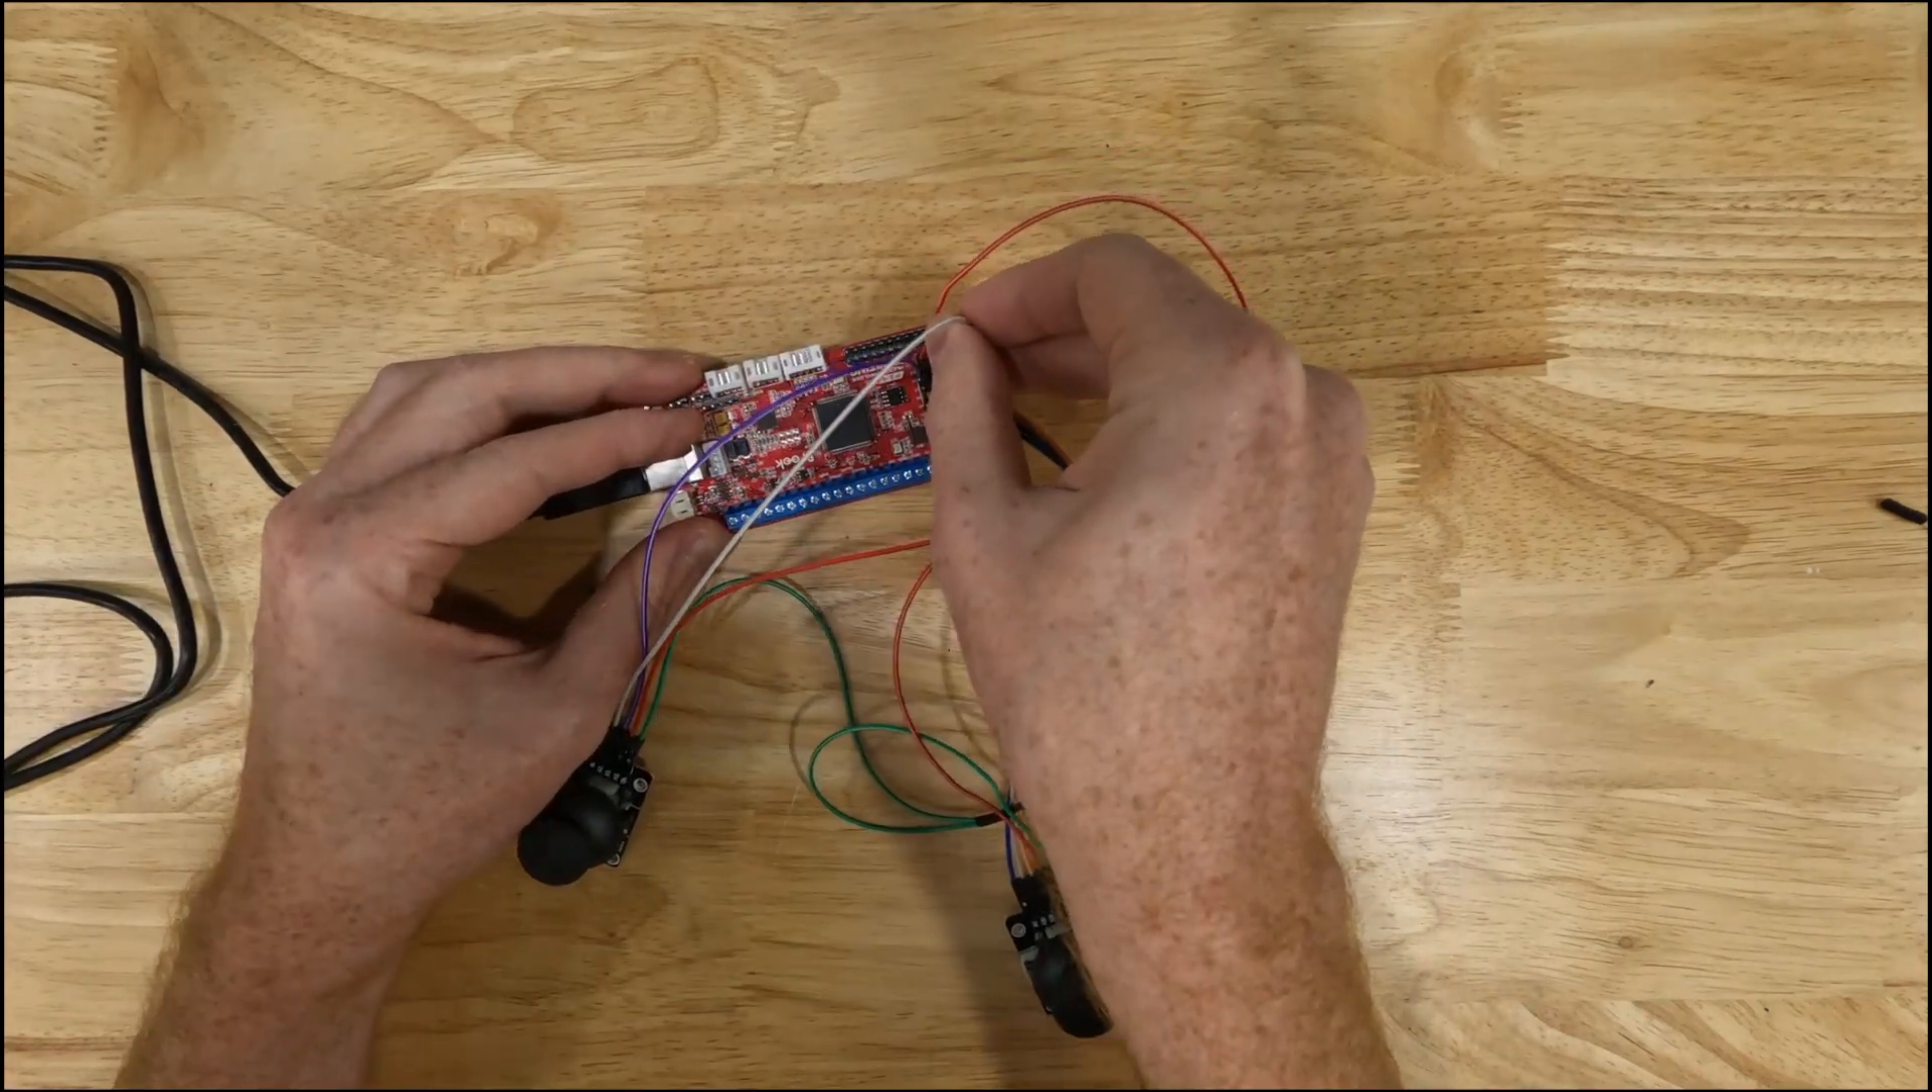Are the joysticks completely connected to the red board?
No.